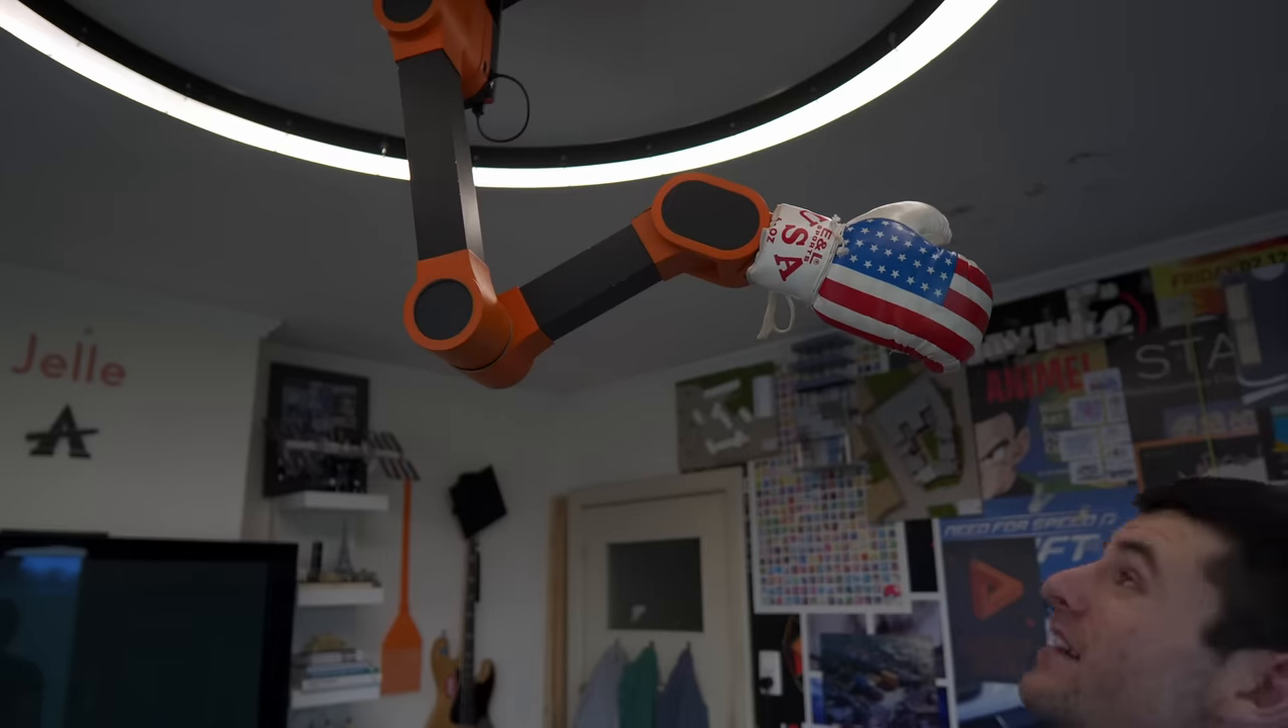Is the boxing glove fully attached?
Yes.